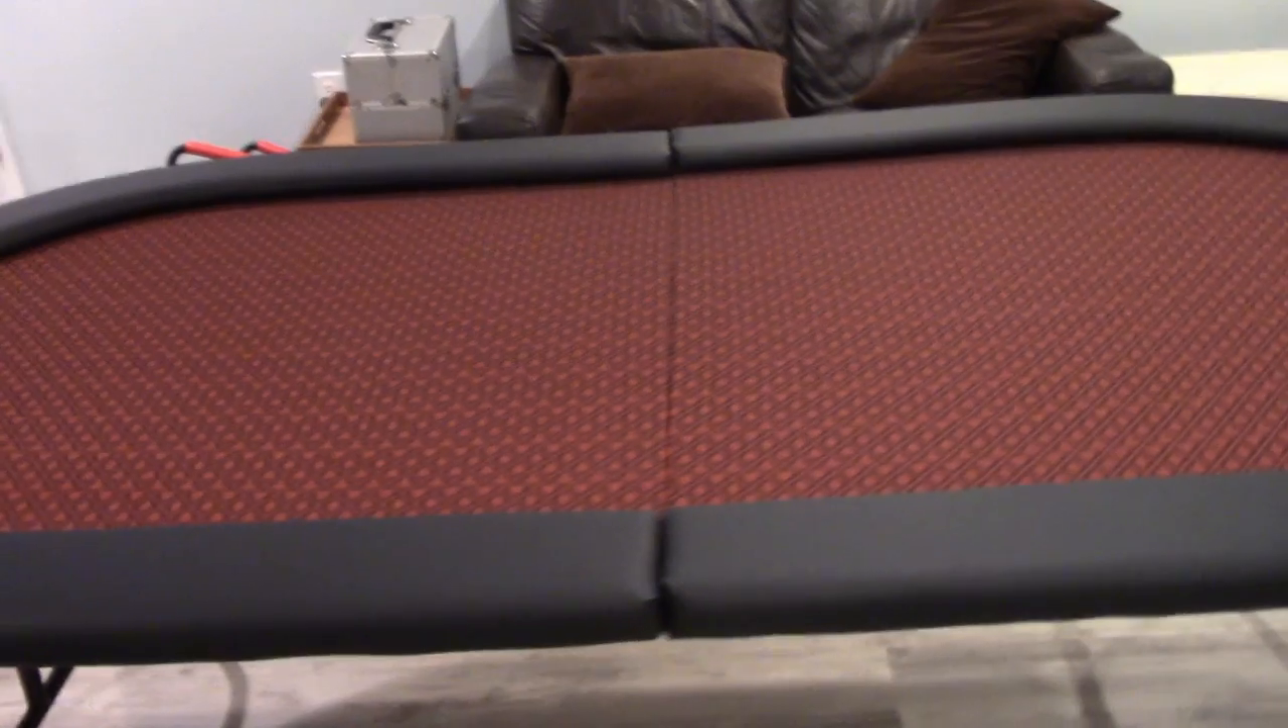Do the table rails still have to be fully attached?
No.